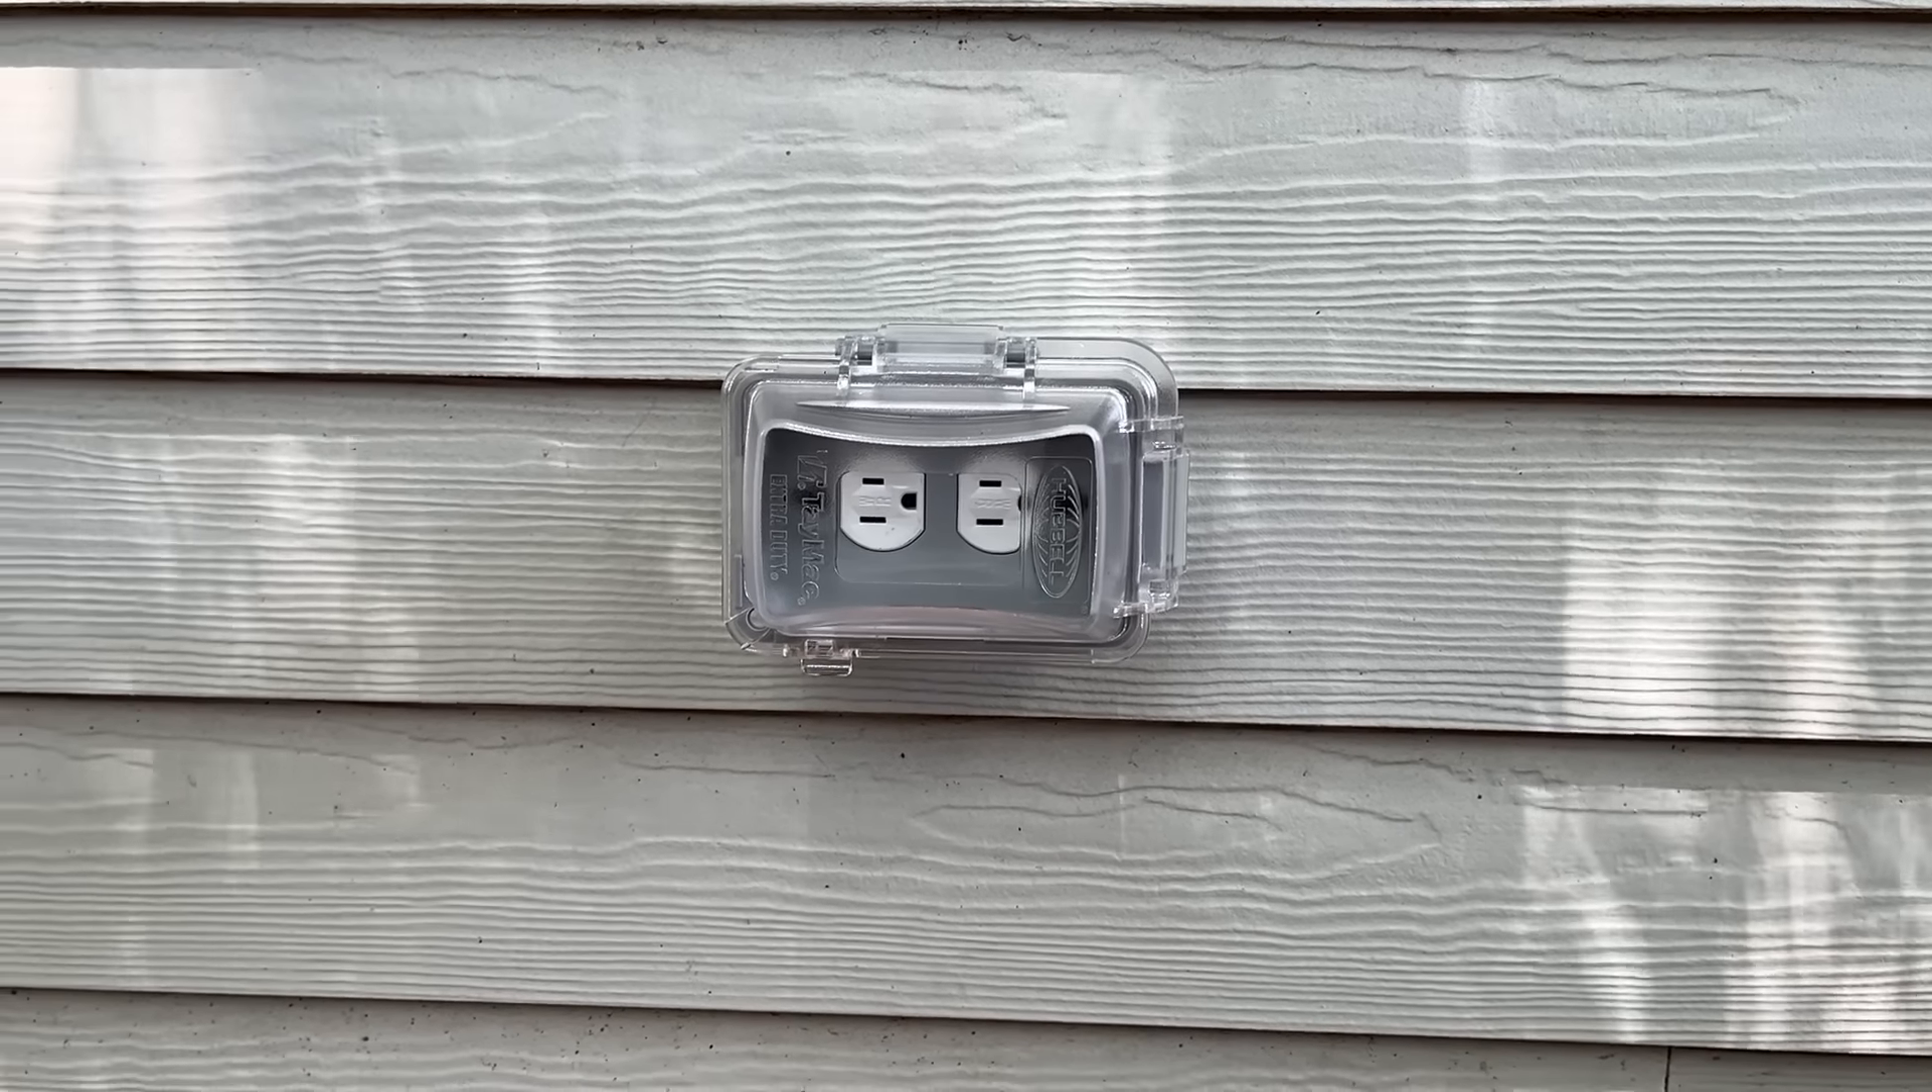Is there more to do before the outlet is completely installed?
No.